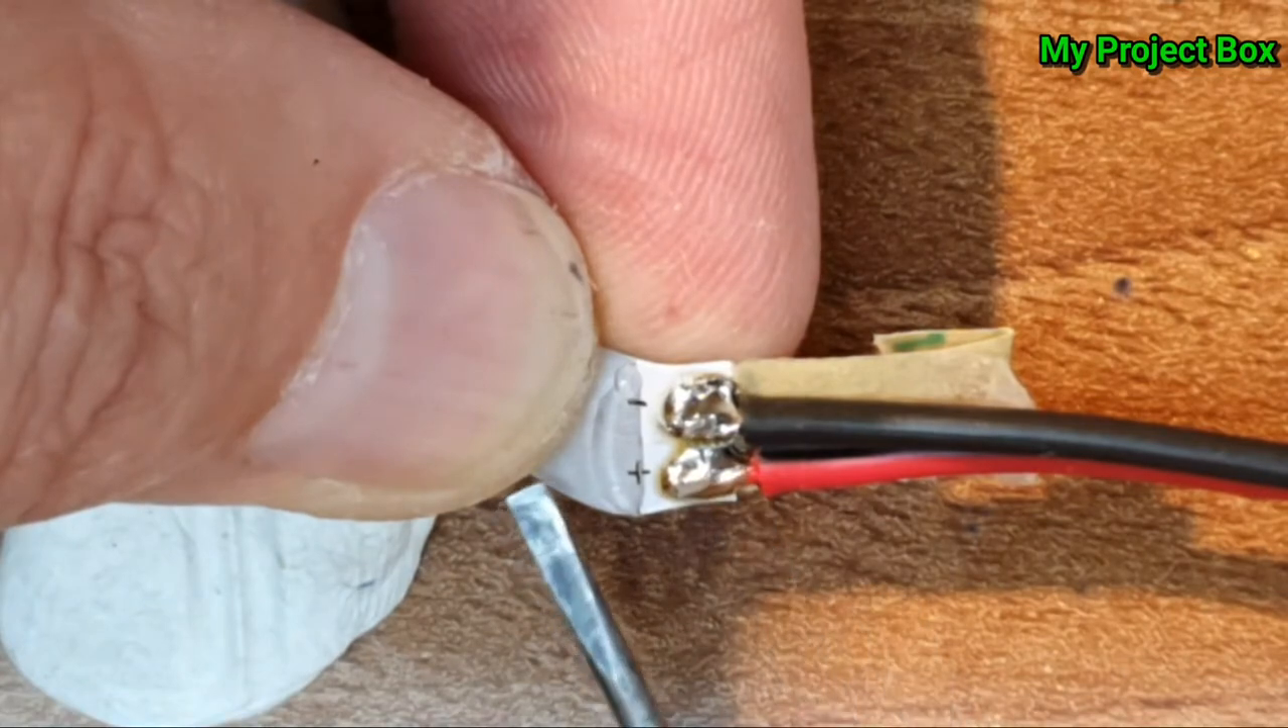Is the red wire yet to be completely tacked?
No.